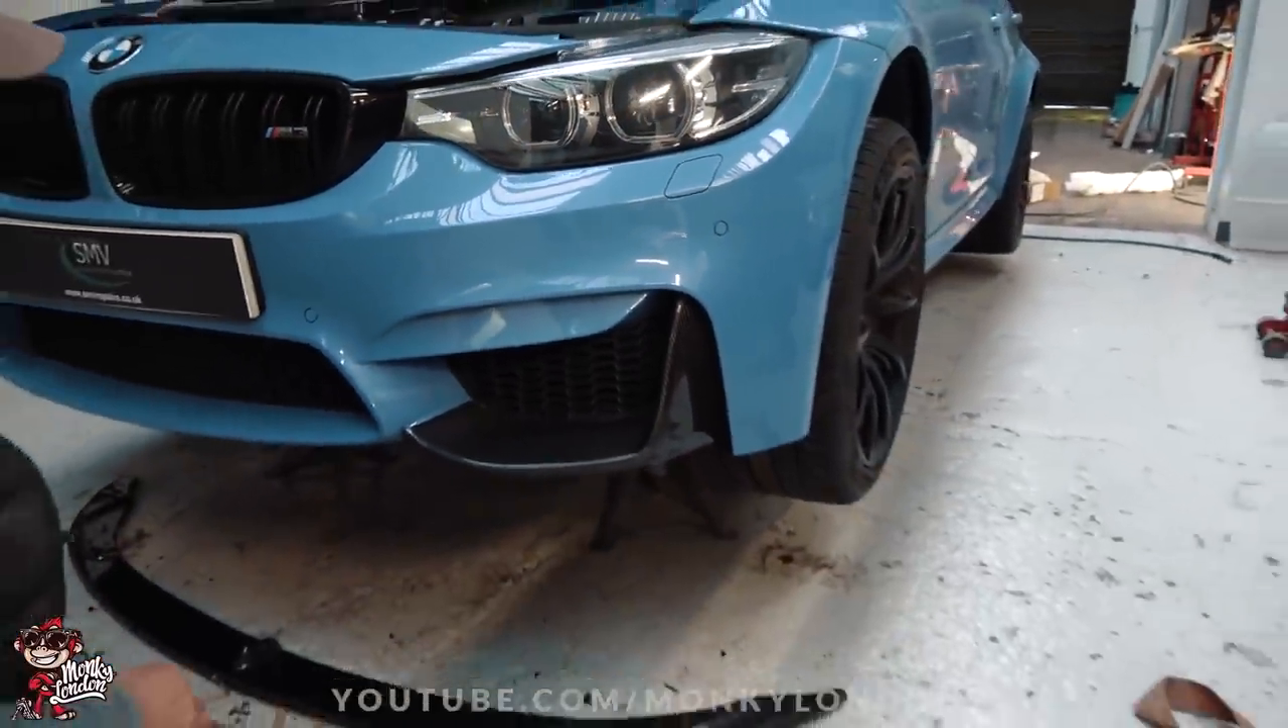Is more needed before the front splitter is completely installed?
Yes.